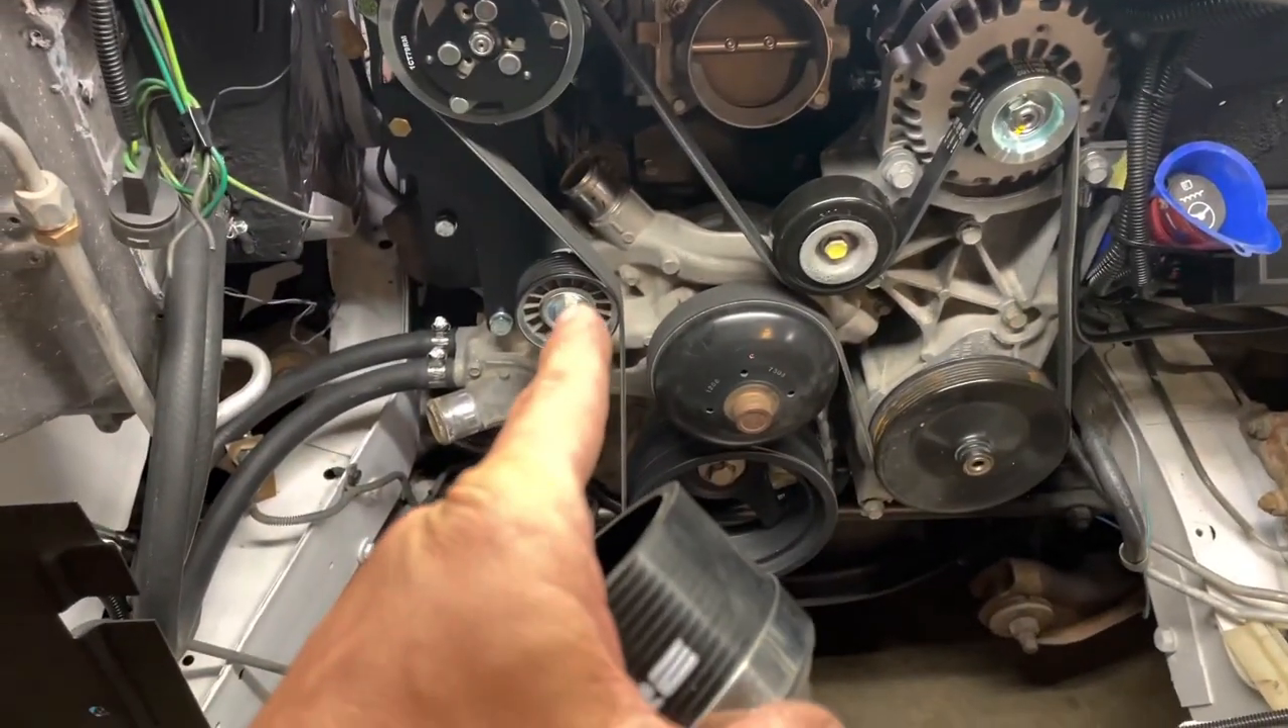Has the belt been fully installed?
Yes.